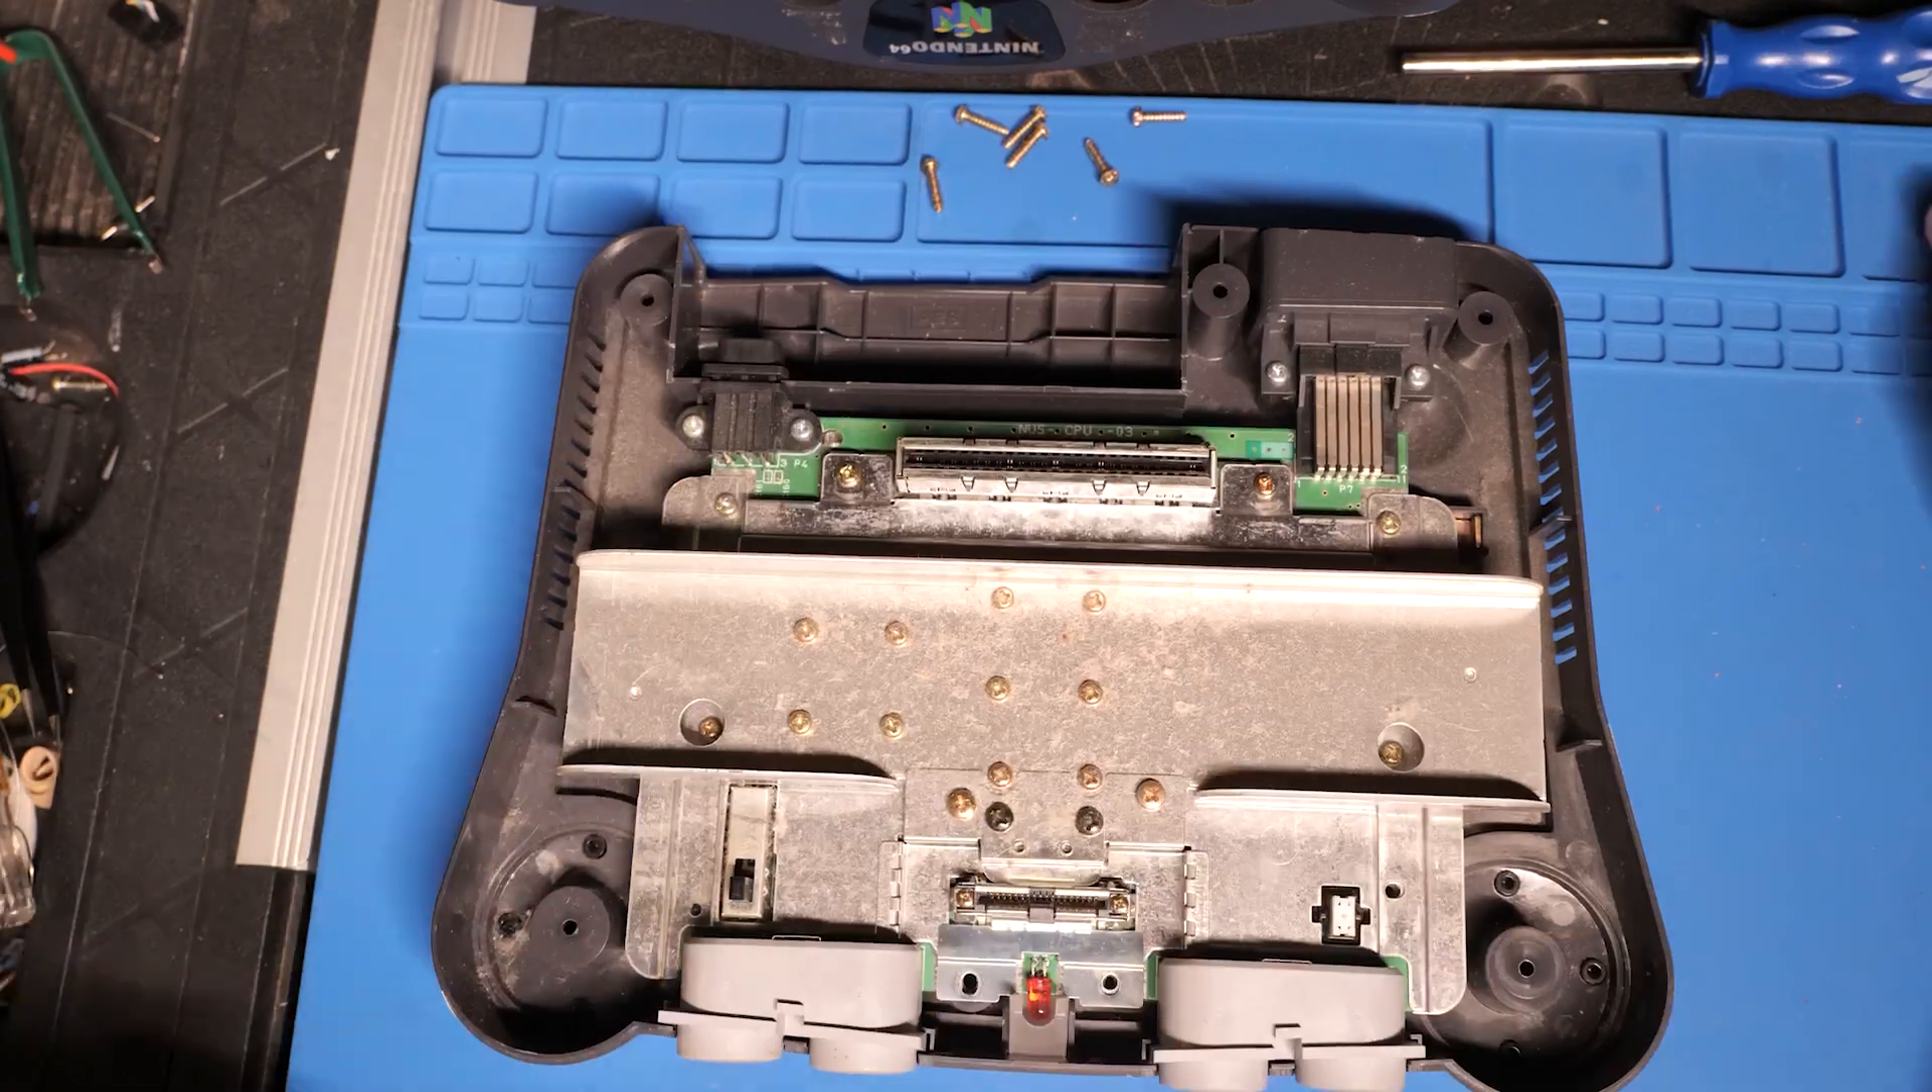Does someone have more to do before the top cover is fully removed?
No.